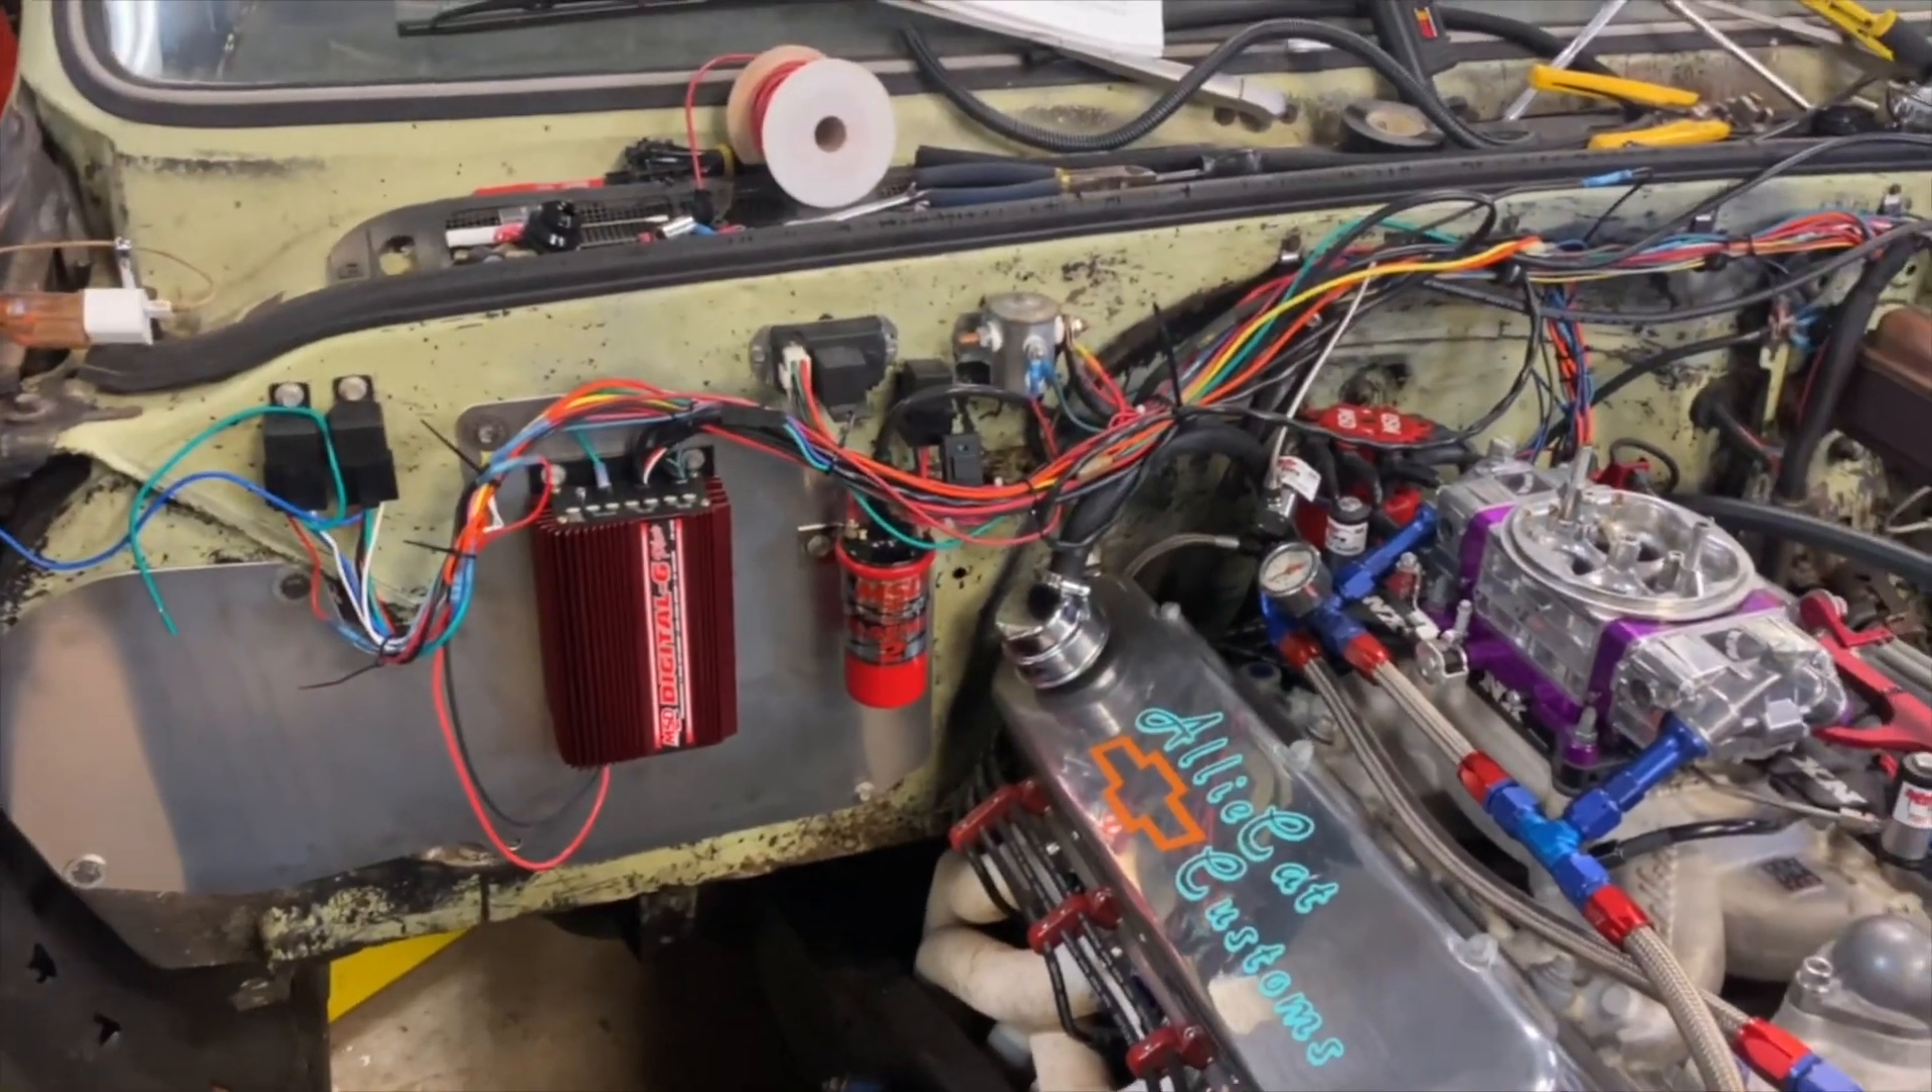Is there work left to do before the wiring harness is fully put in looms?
Yes.